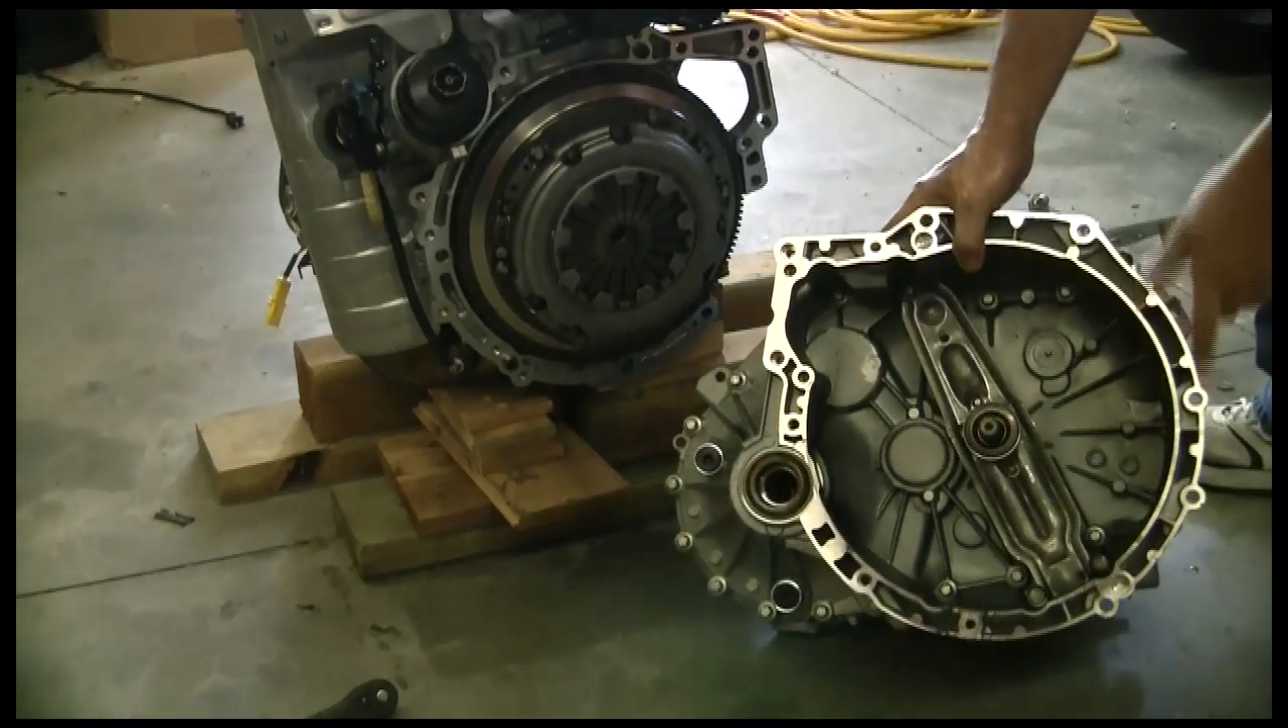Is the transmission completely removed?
Yes.